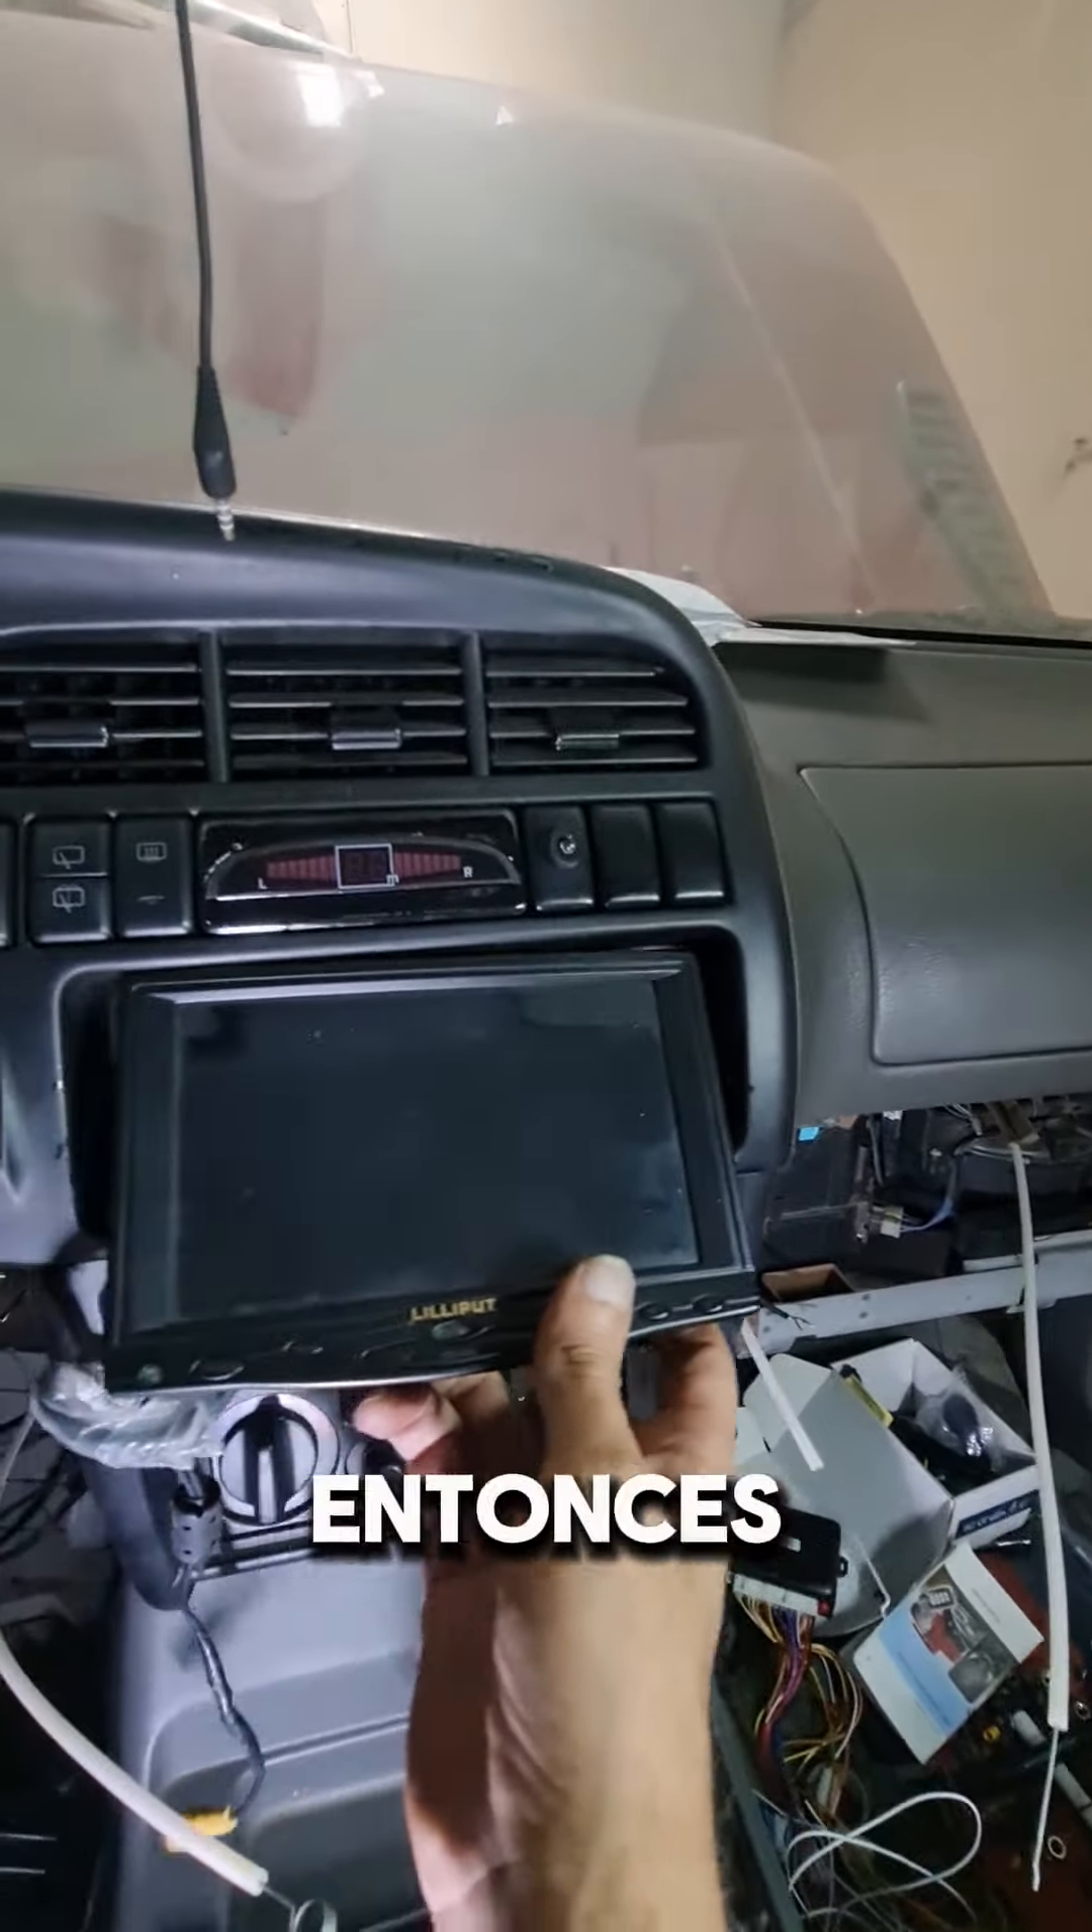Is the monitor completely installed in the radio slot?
No.